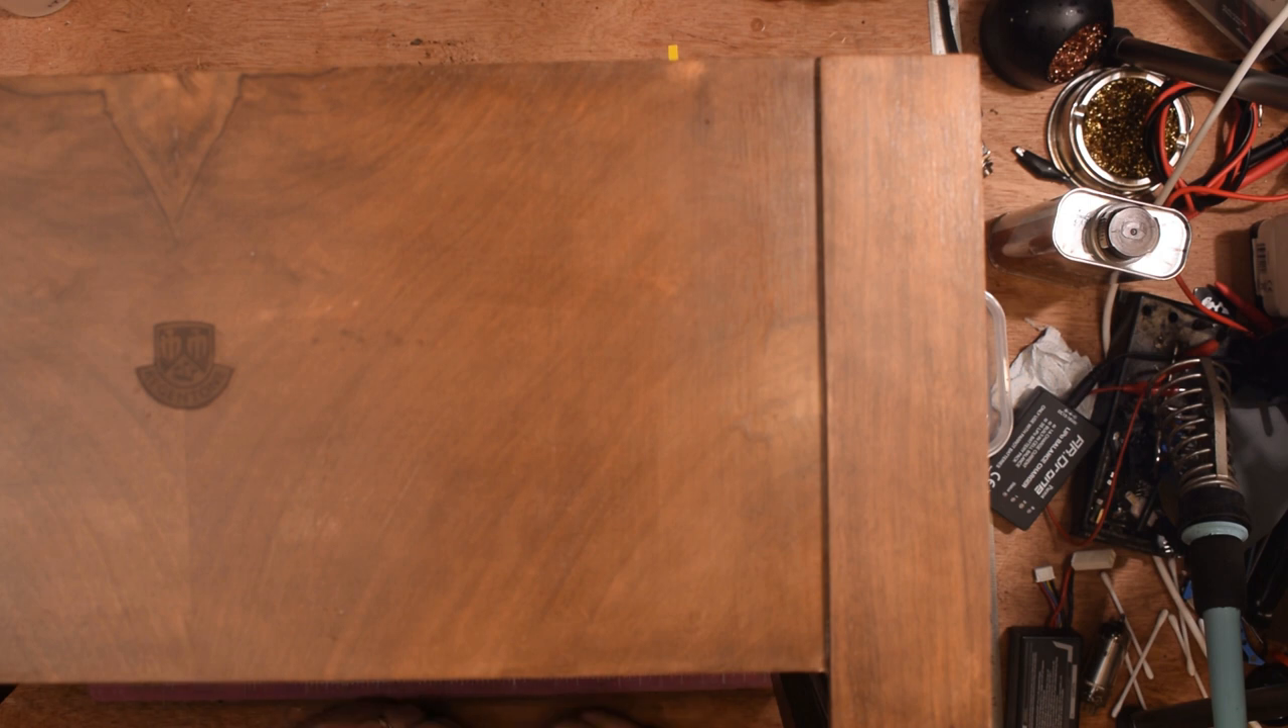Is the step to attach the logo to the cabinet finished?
Yes.